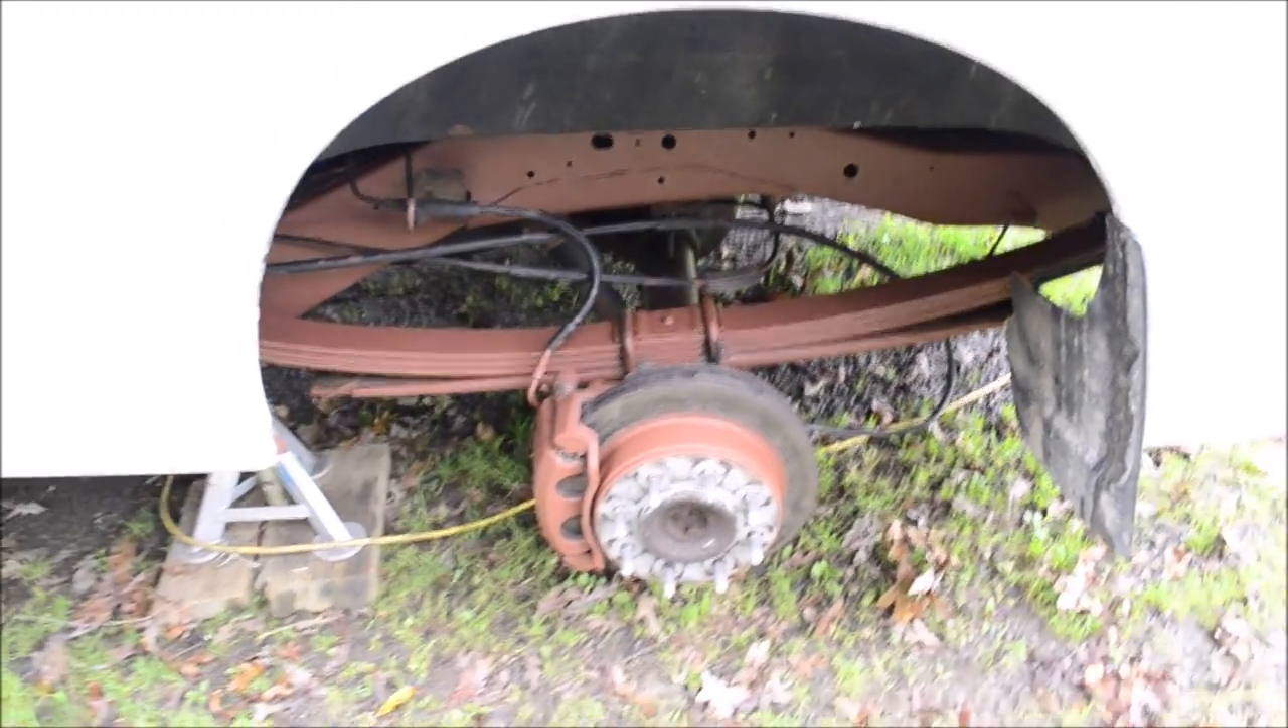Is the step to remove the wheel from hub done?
Yes.